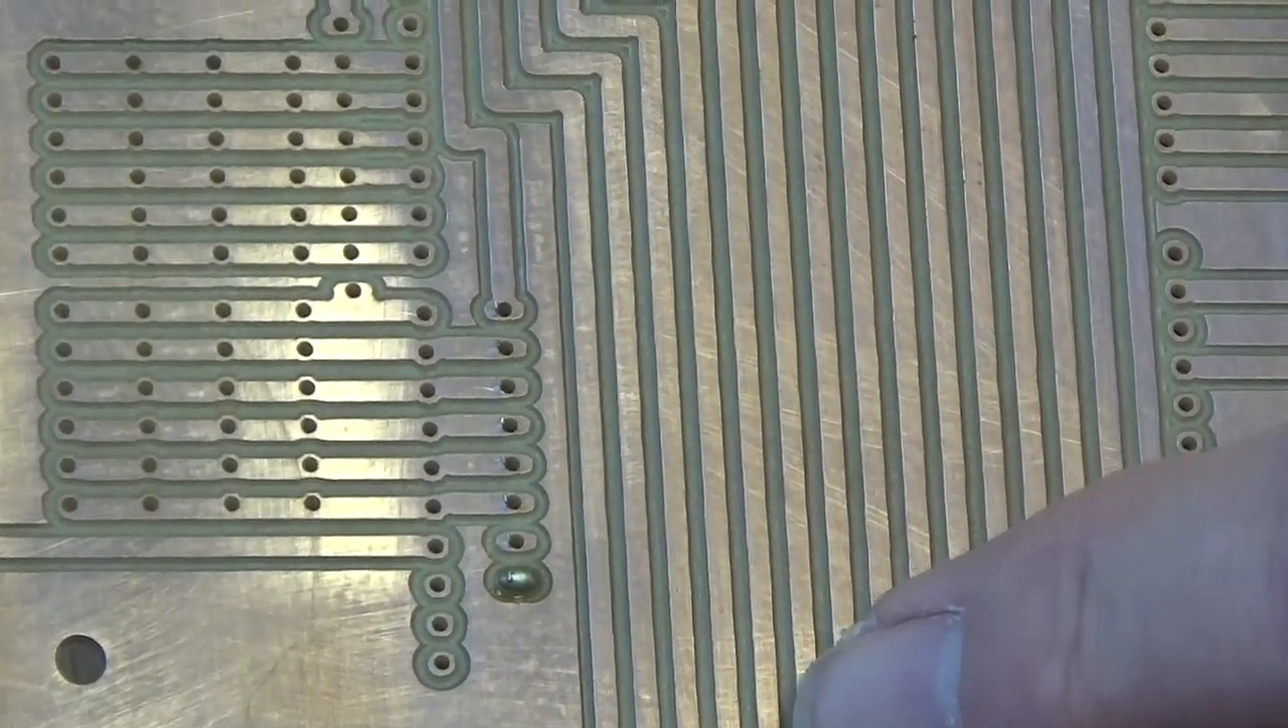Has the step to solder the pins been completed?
No.